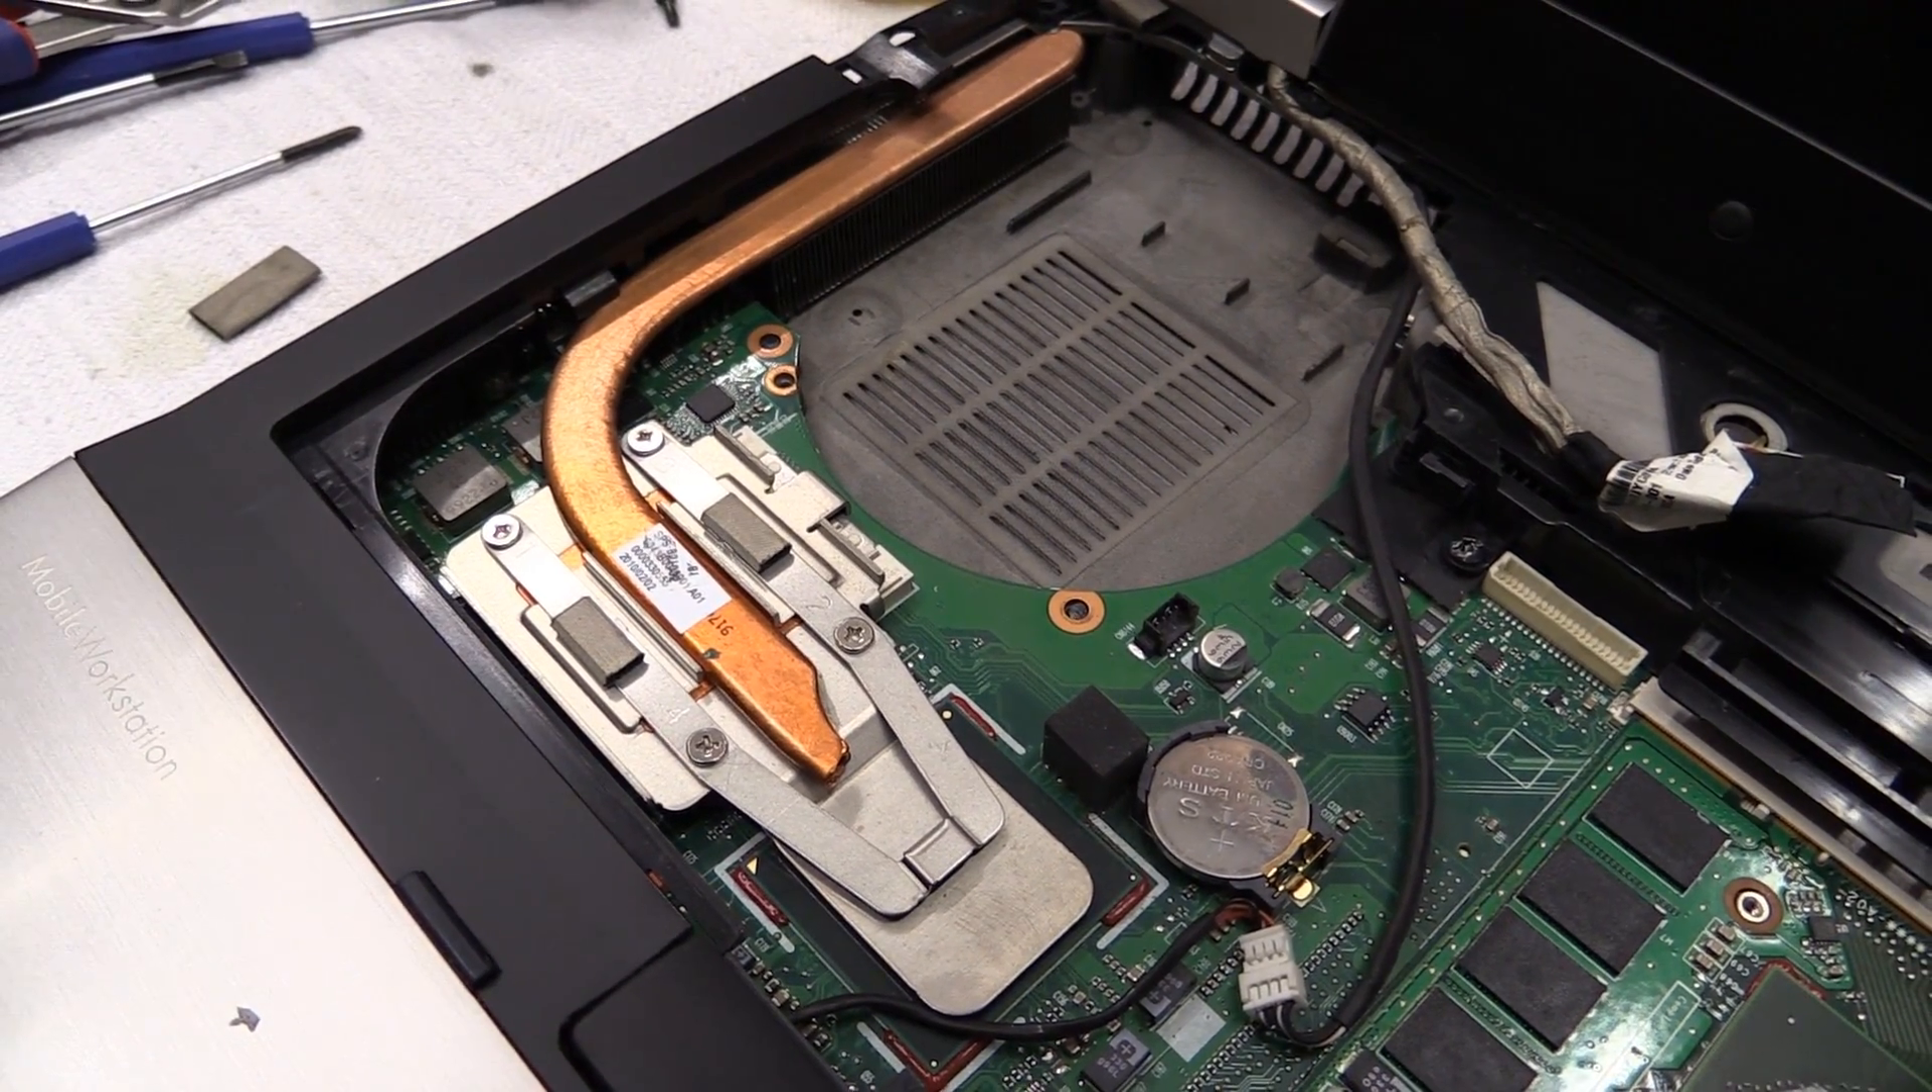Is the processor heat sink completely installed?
Yes.